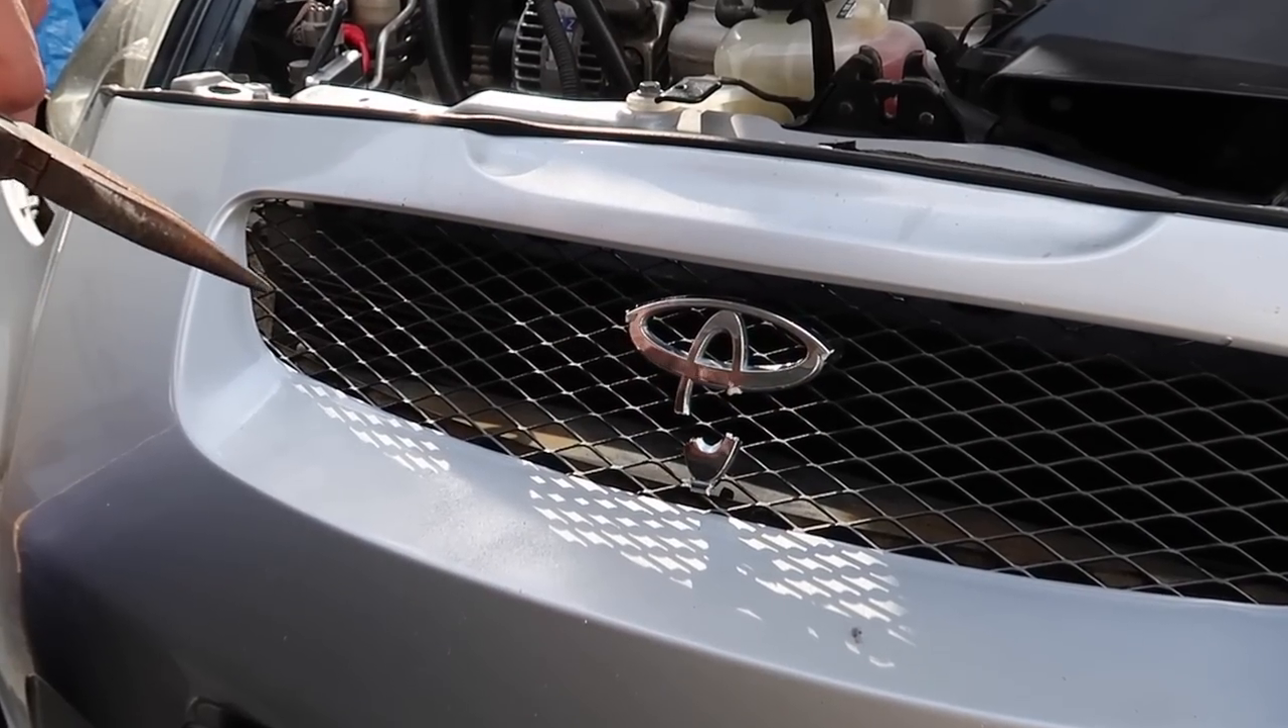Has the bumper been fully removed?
No.